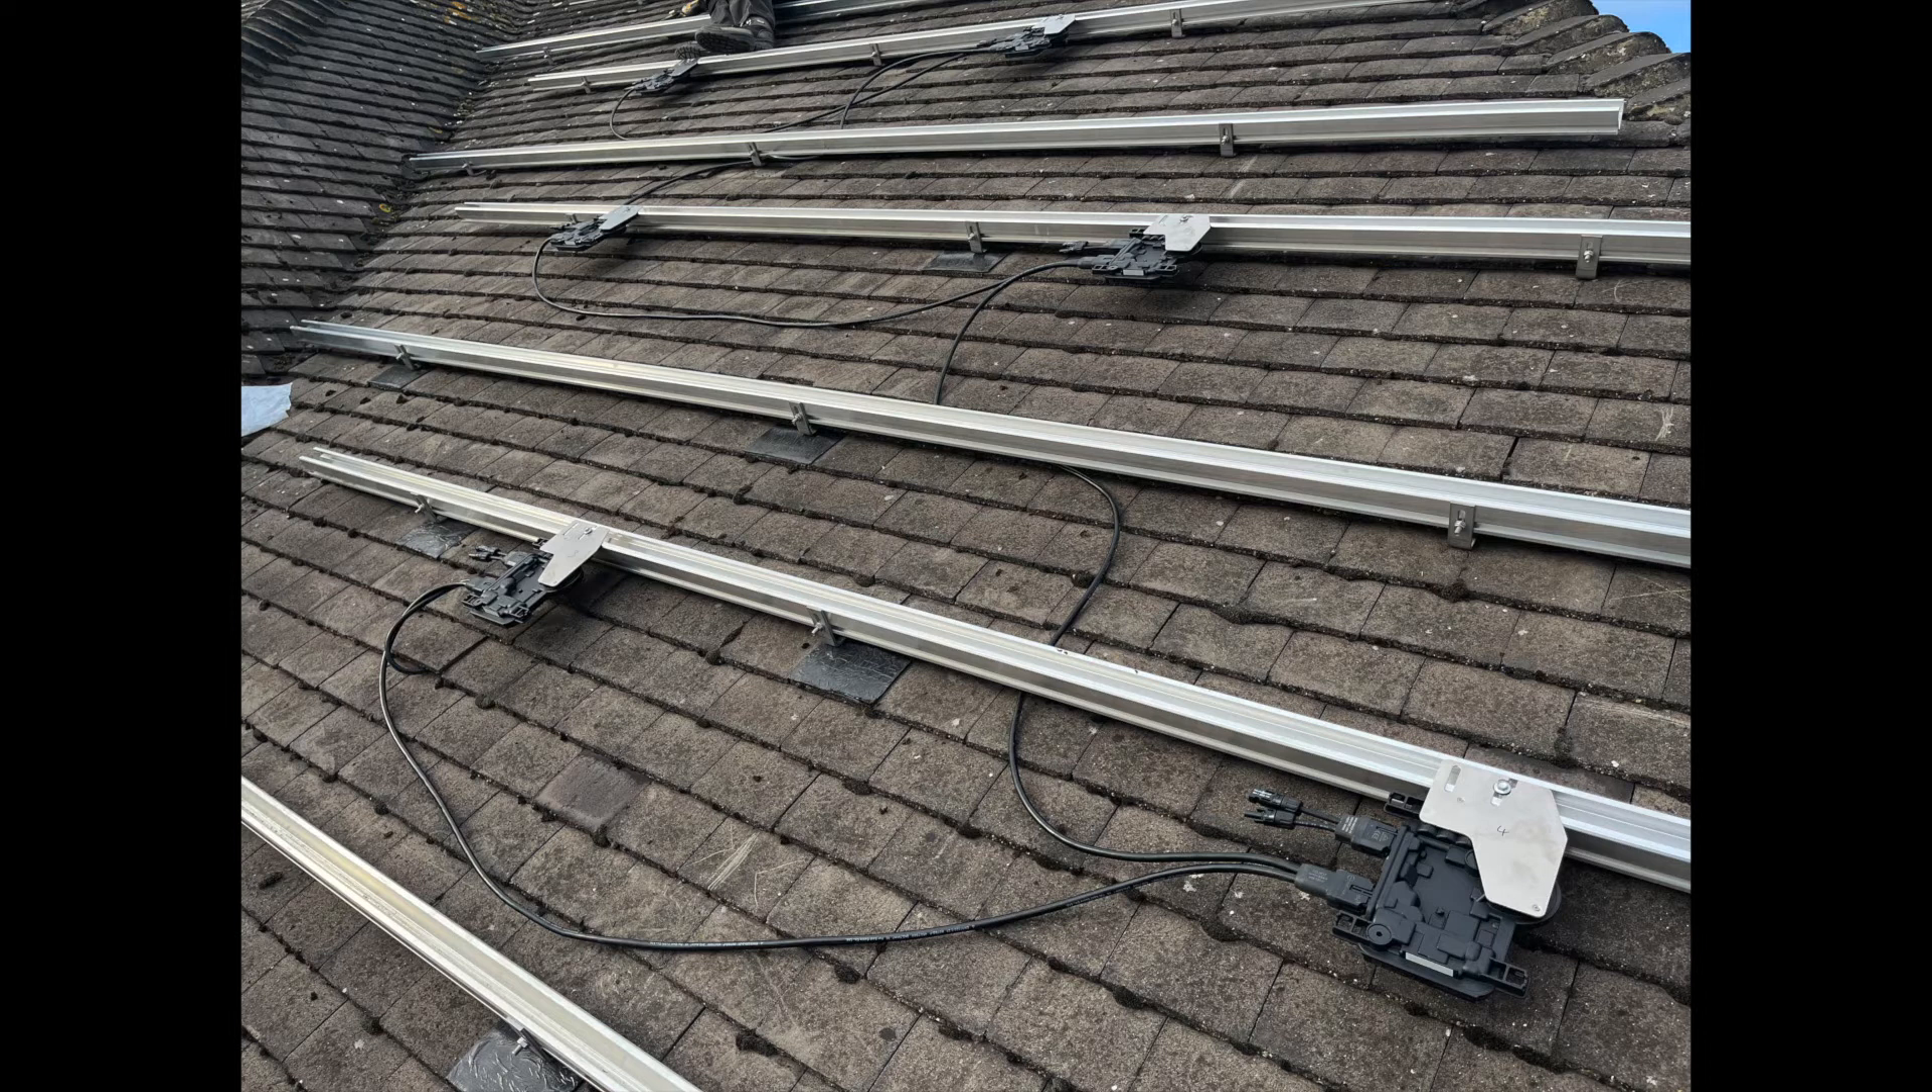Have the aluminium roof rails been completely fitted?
Yes.